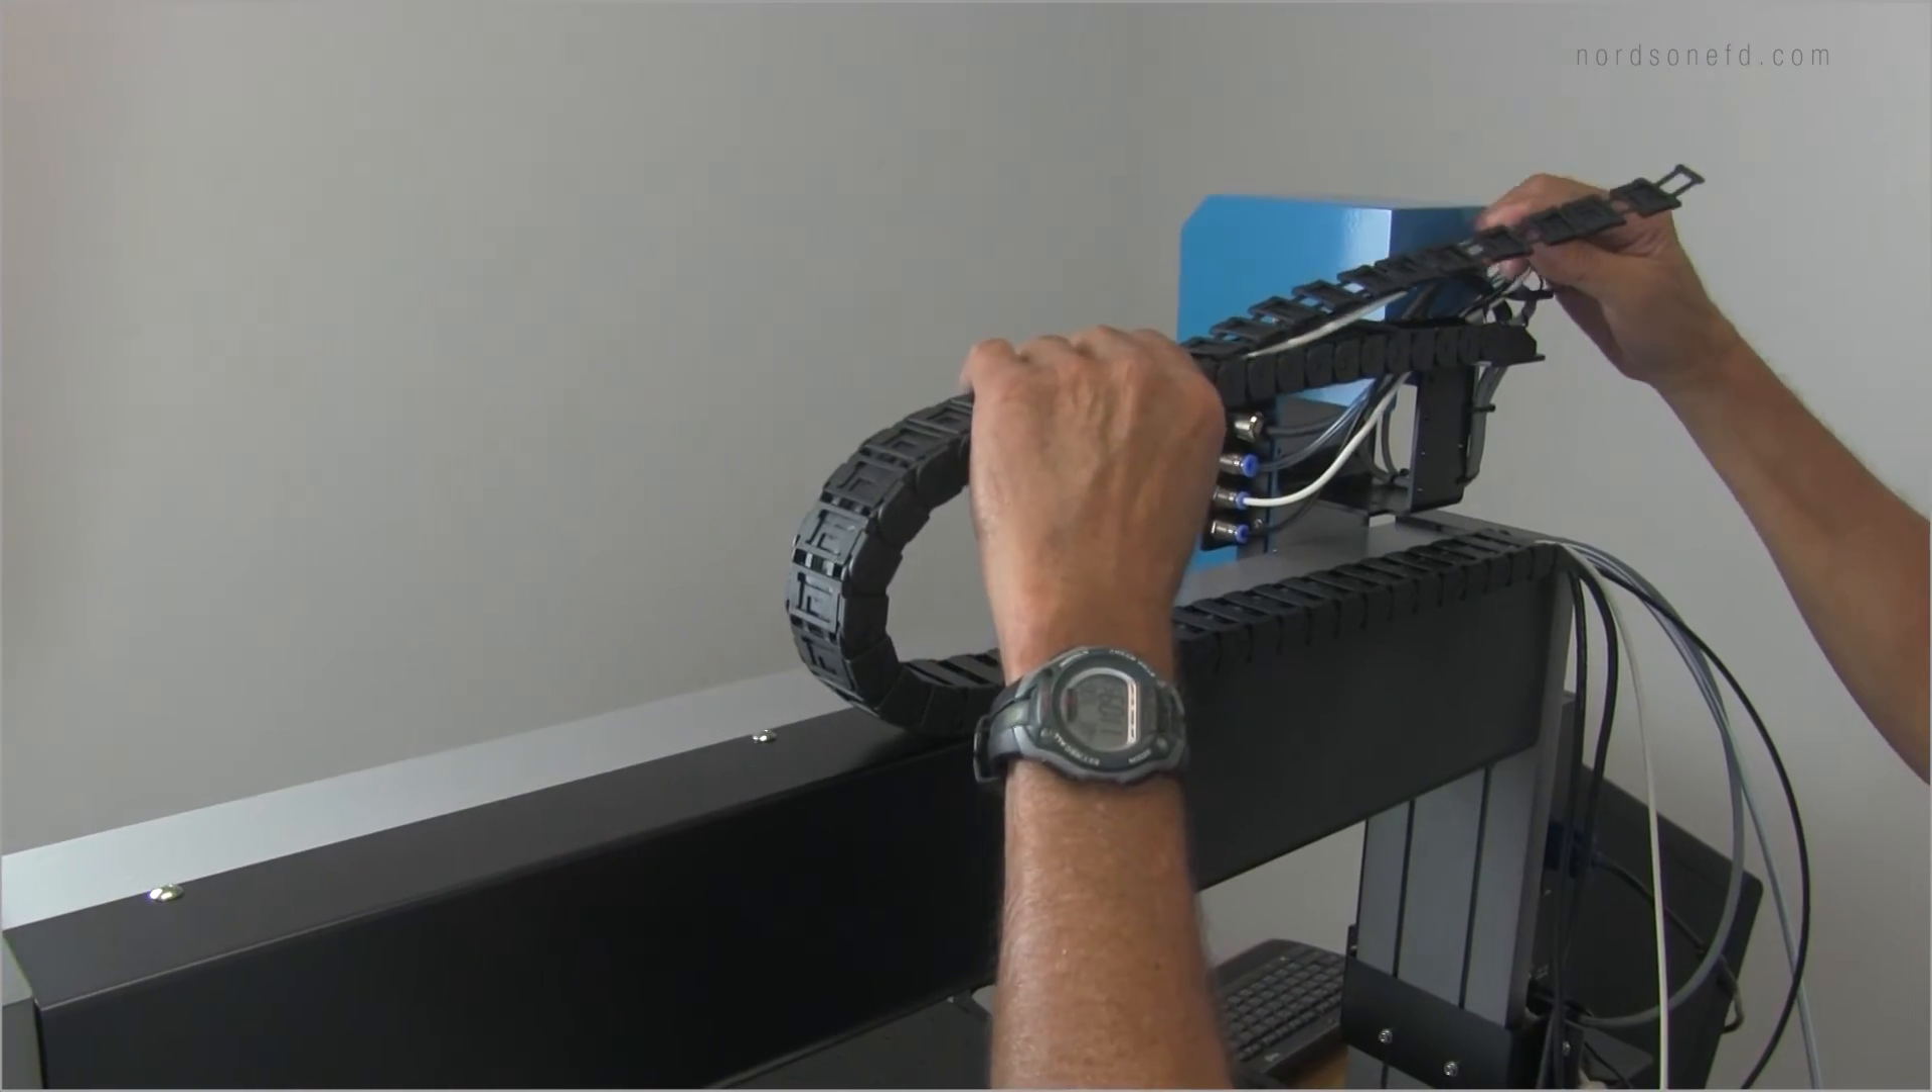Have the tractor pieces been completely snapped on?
No.